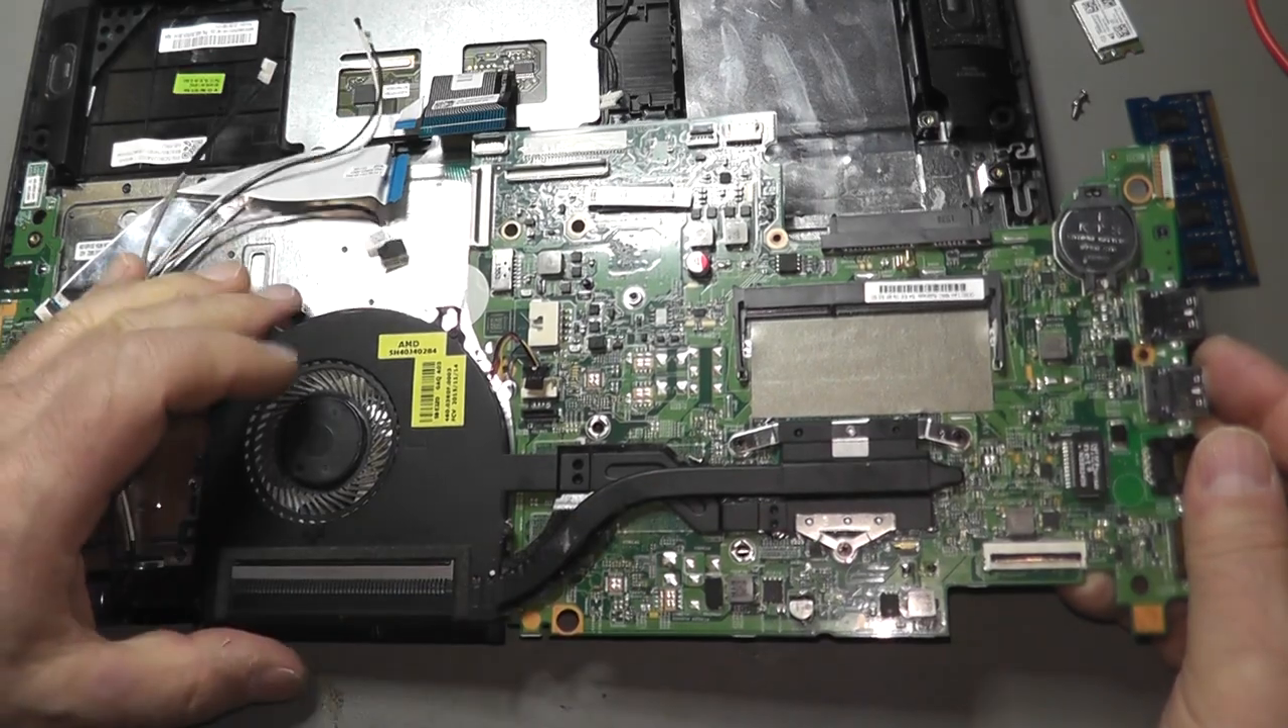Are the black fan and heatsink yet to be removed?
Yes.